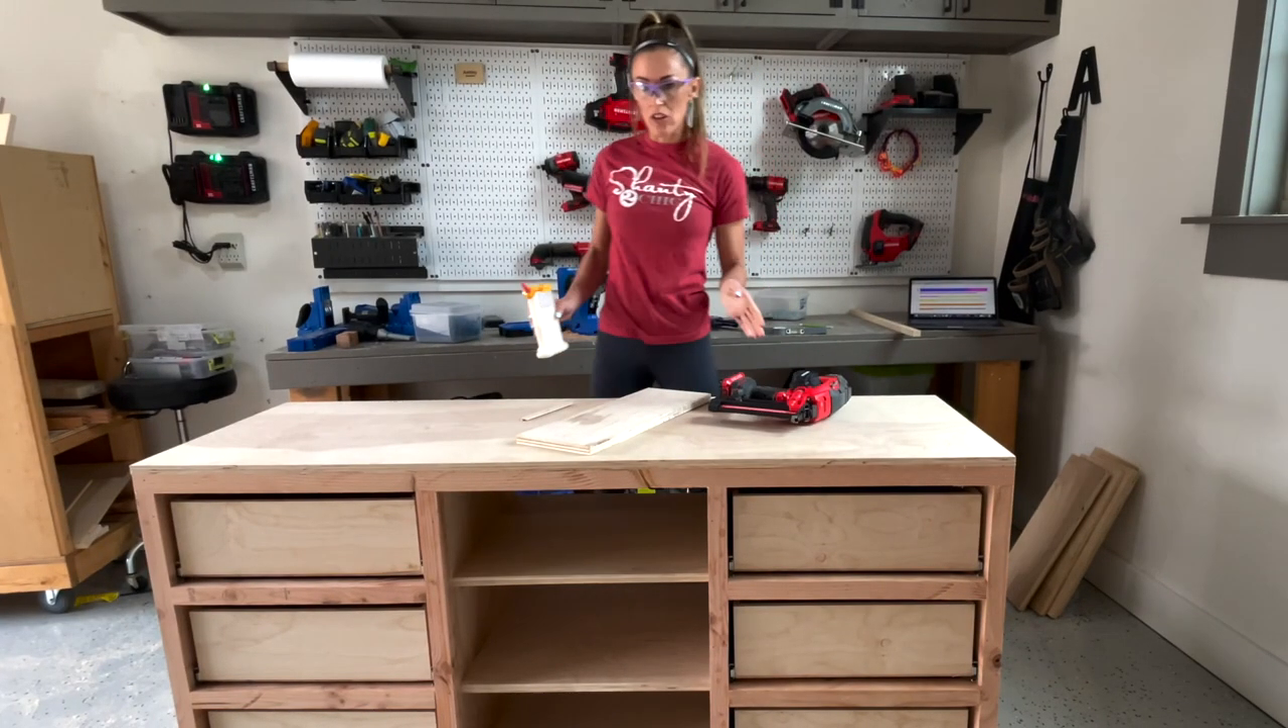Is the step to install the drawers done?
Yes.